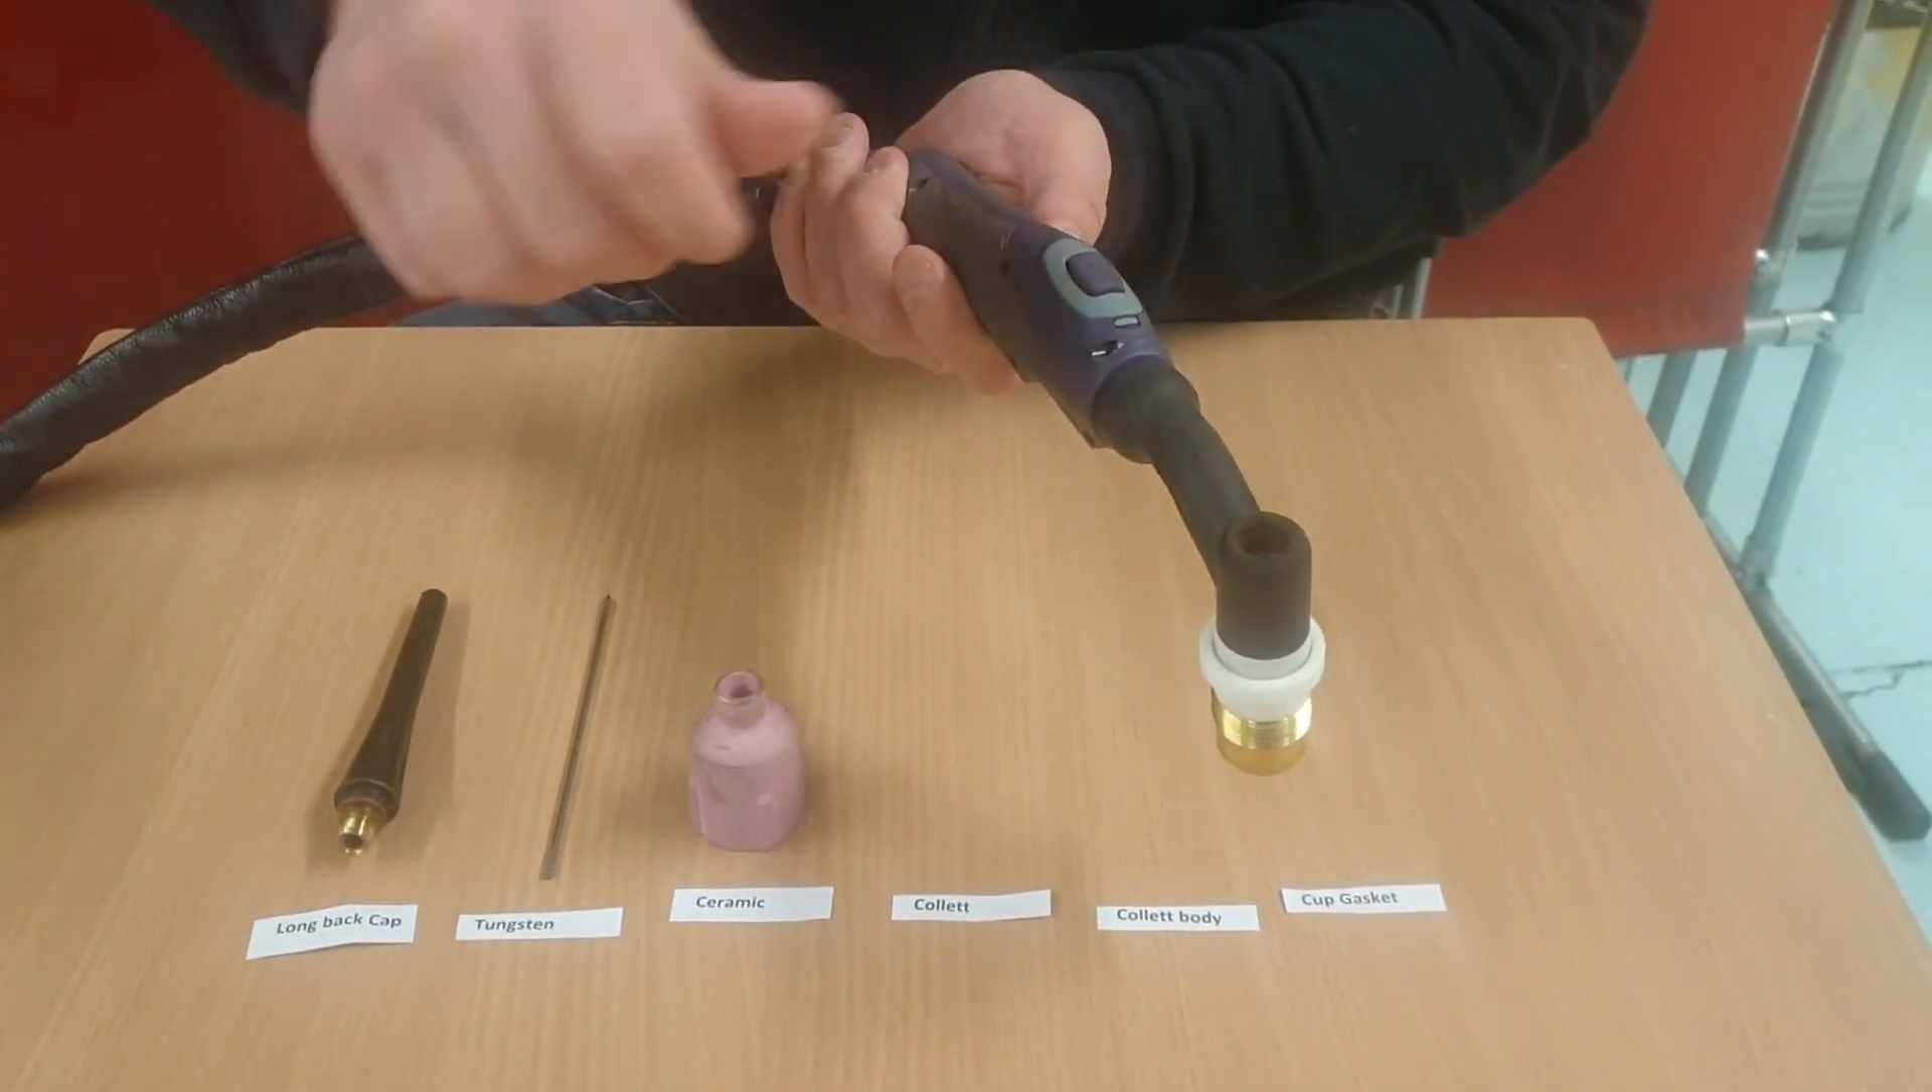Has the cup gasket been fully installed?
Yes.